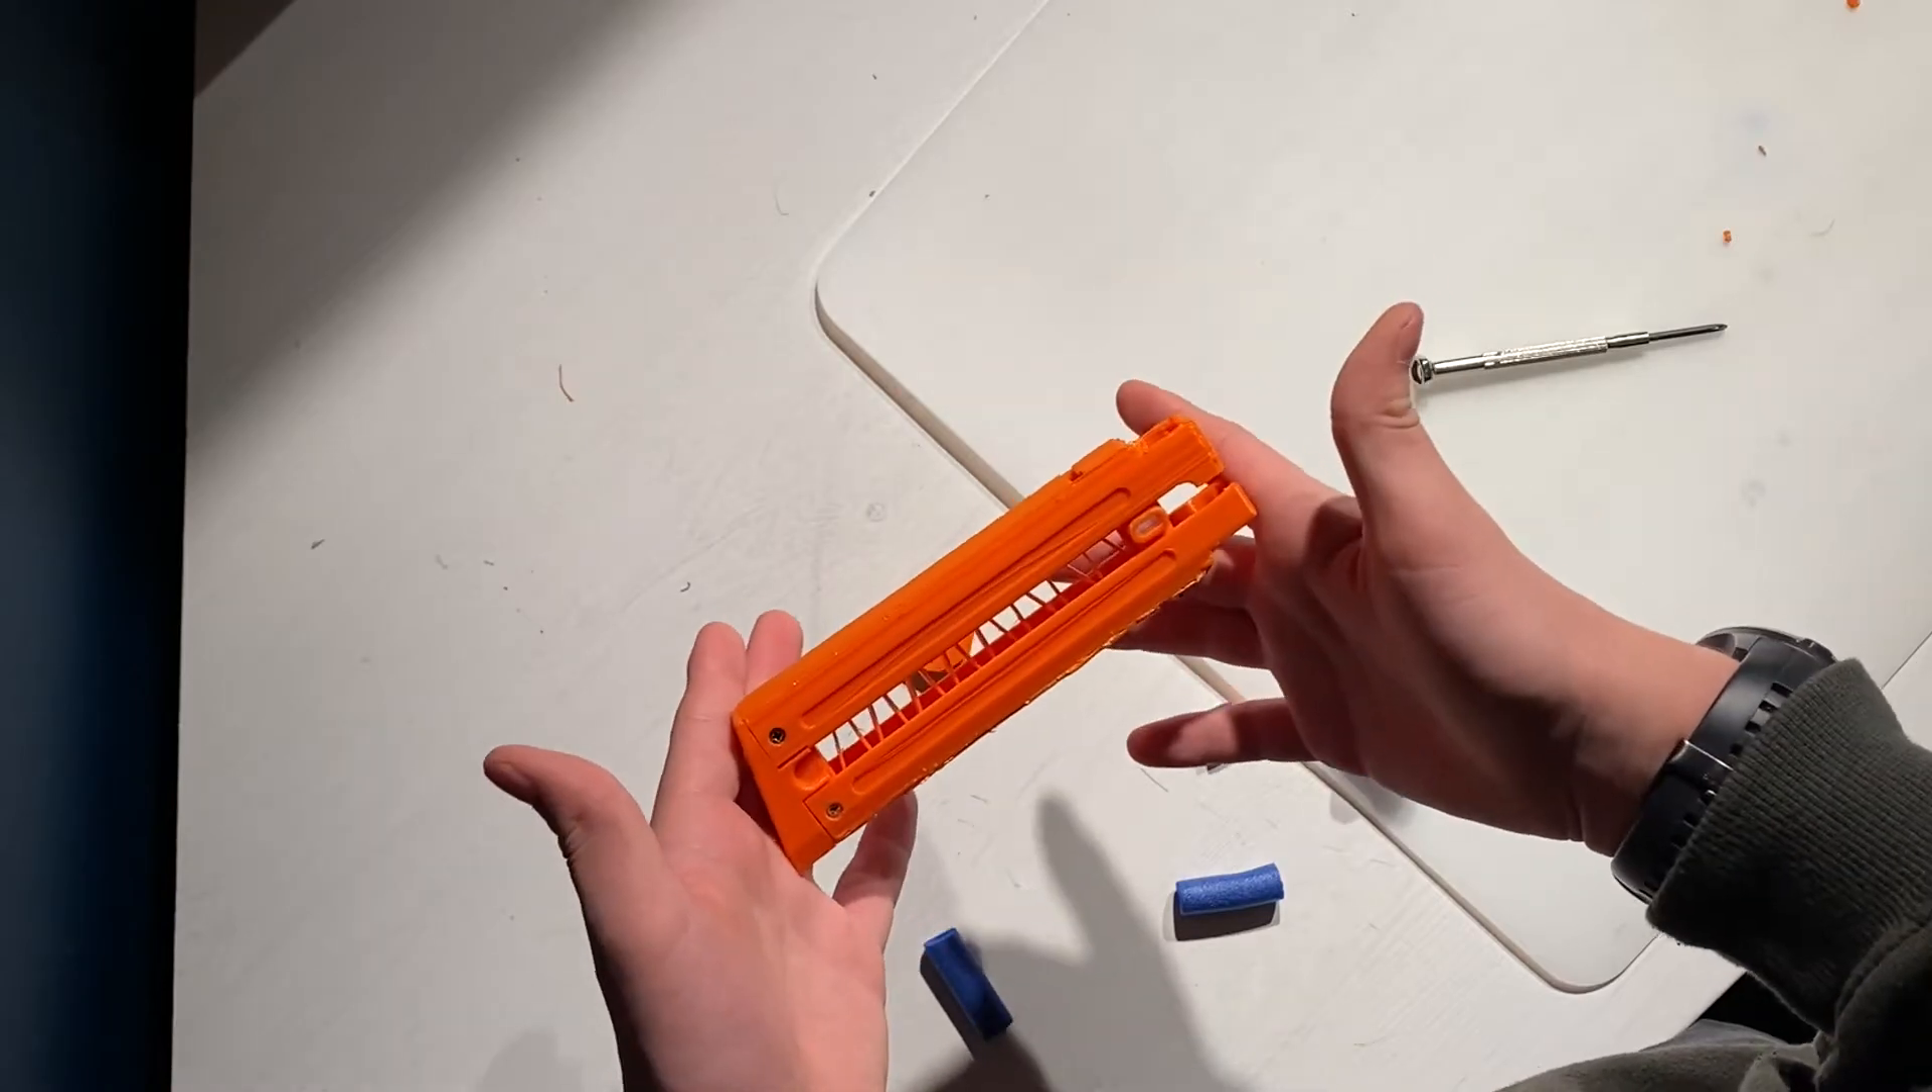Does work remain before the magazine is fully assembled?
No.